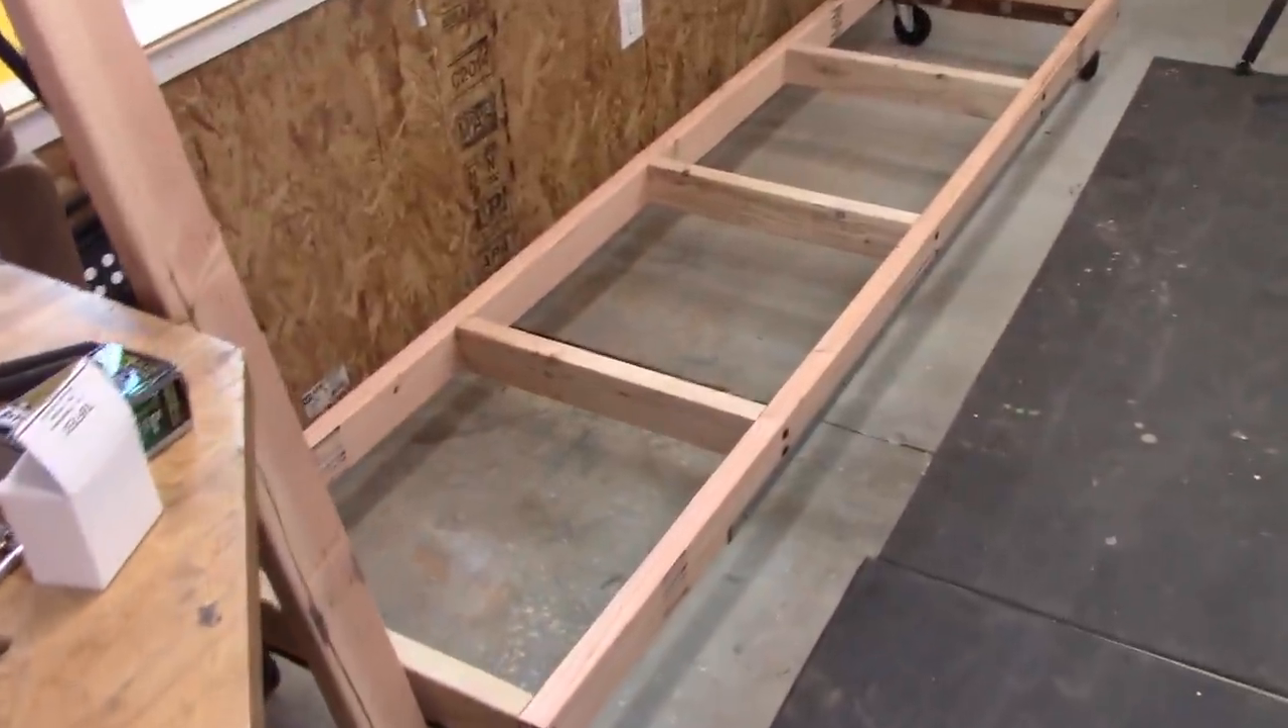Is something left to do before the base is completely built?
No.